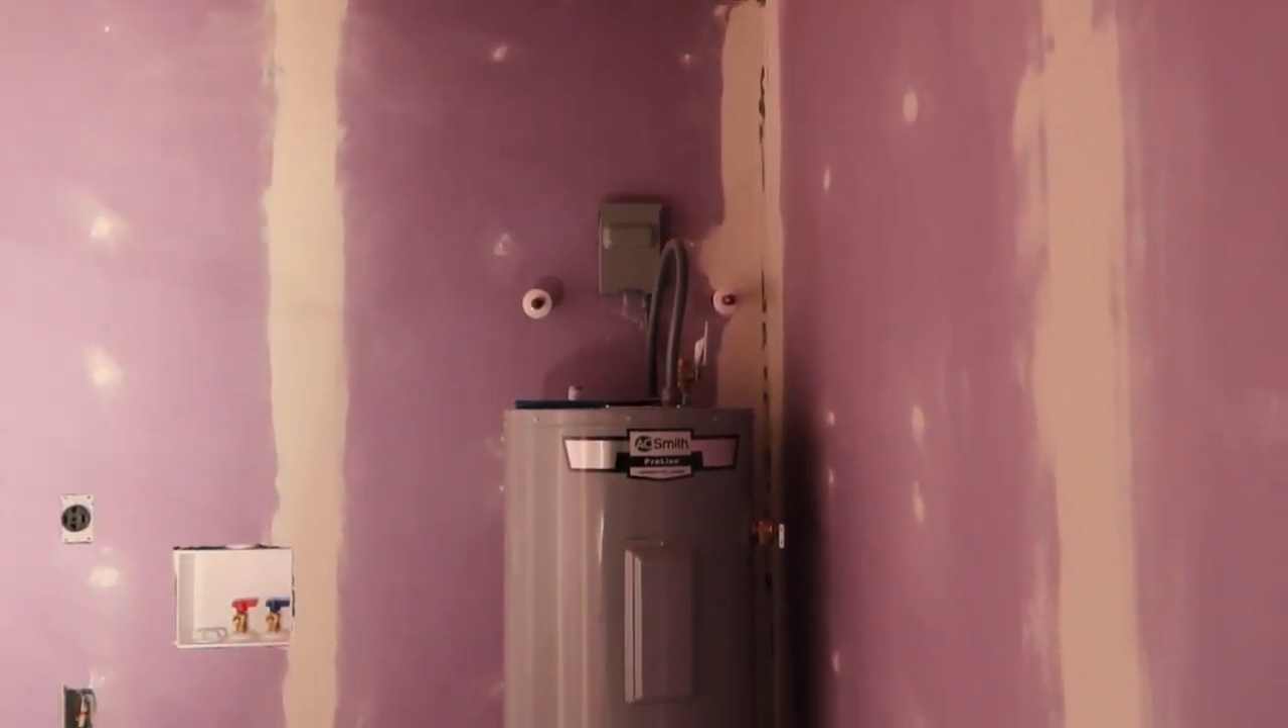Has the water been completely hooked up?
No.